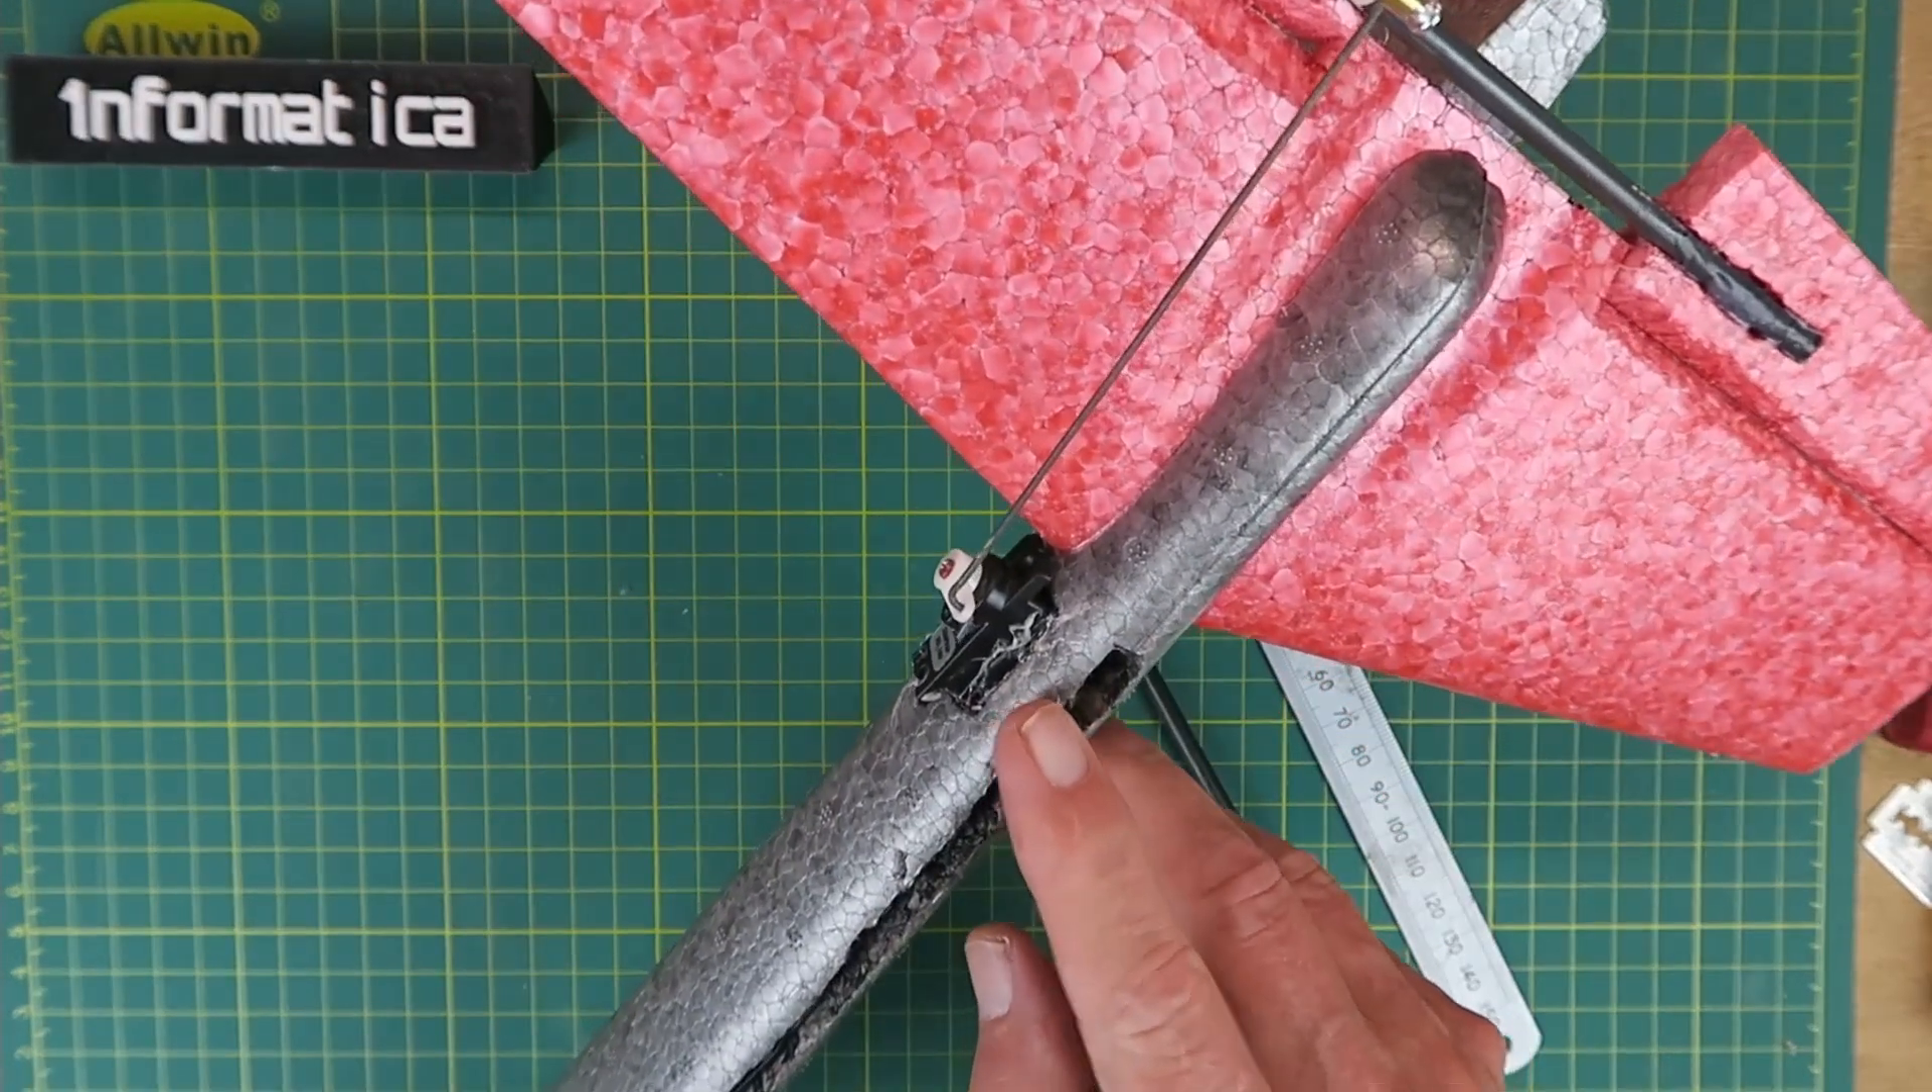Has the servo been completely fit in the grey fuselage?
Yes.